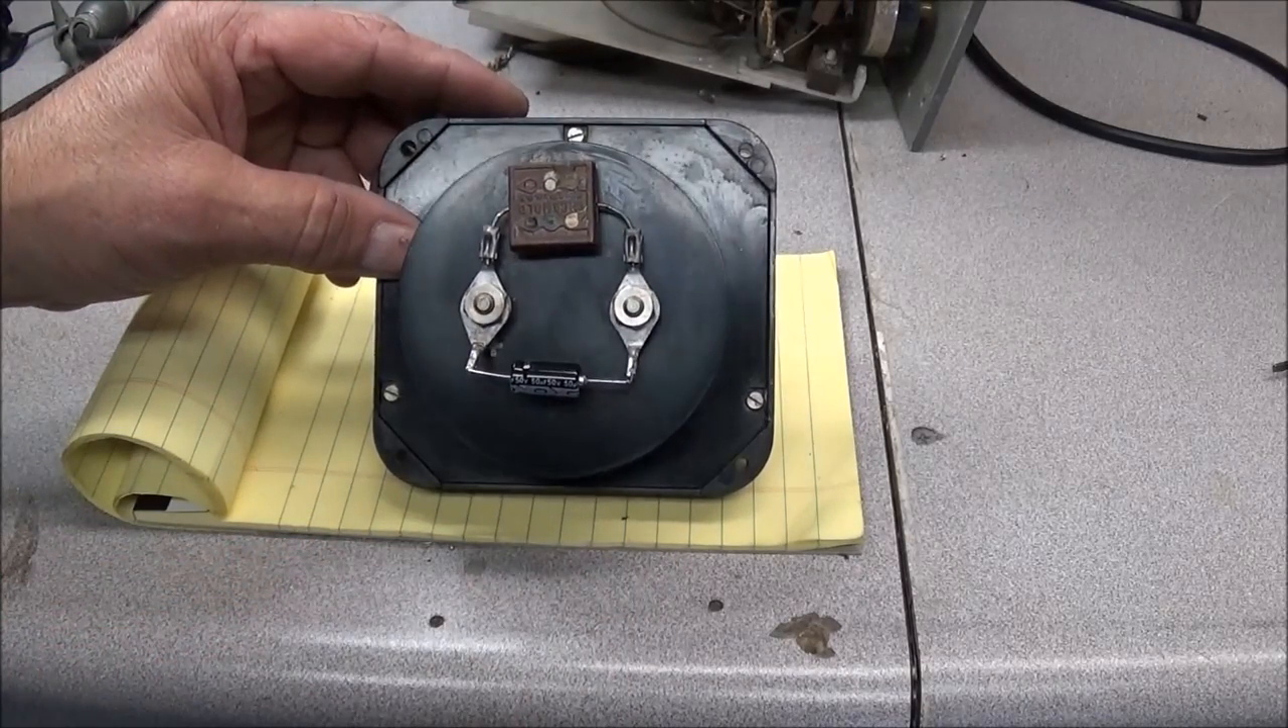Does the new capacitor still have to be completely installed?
No.